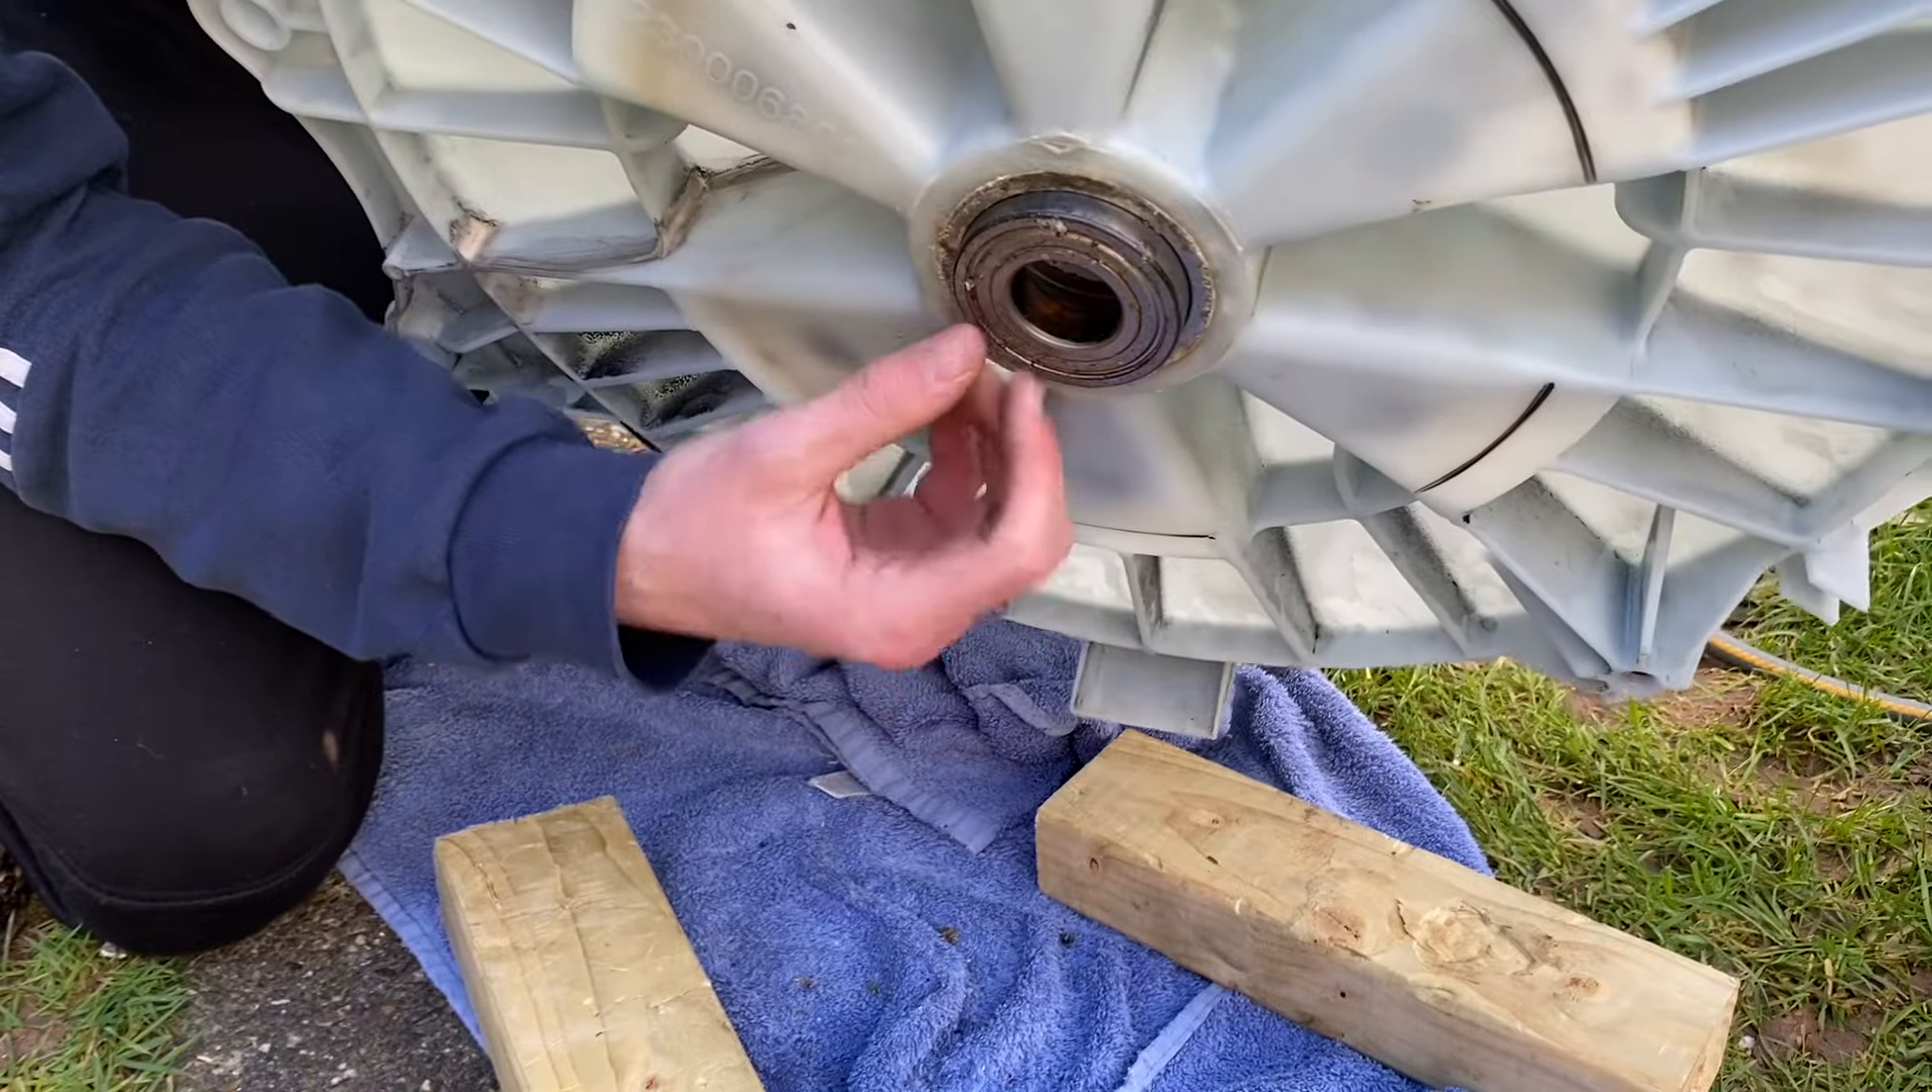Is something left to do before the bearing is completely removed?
Yes.